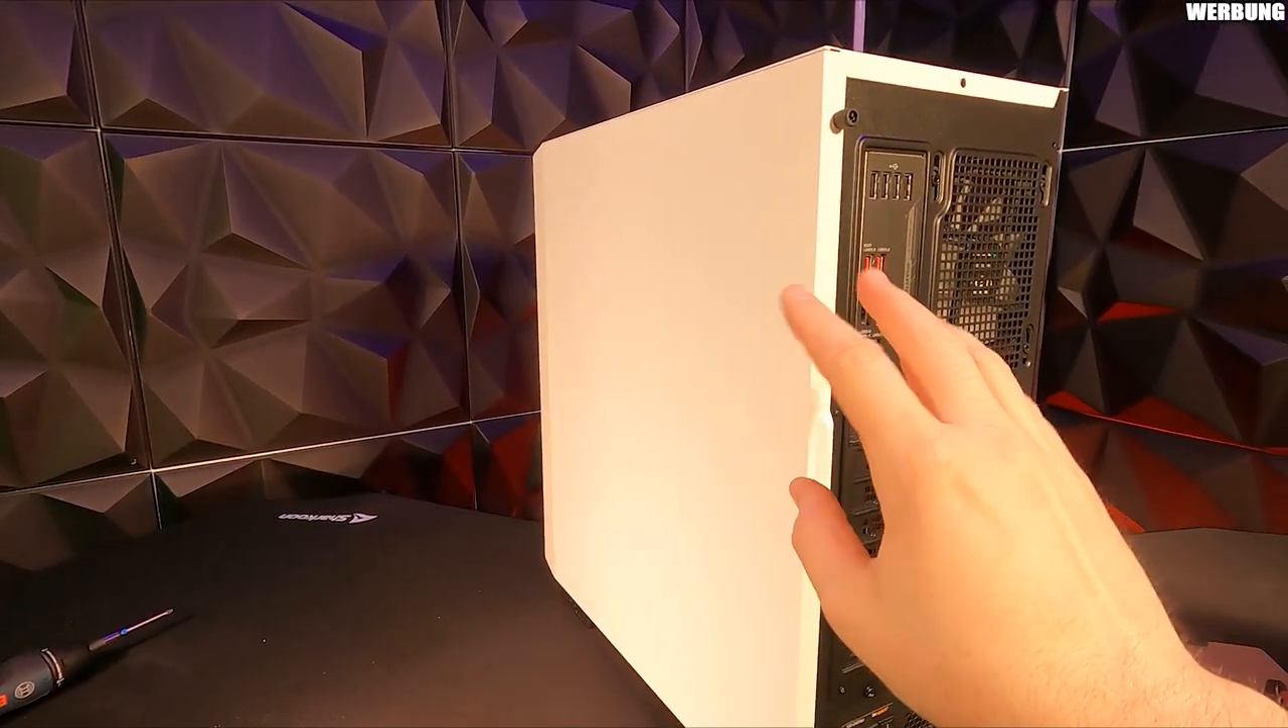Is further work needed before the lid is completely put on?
No.